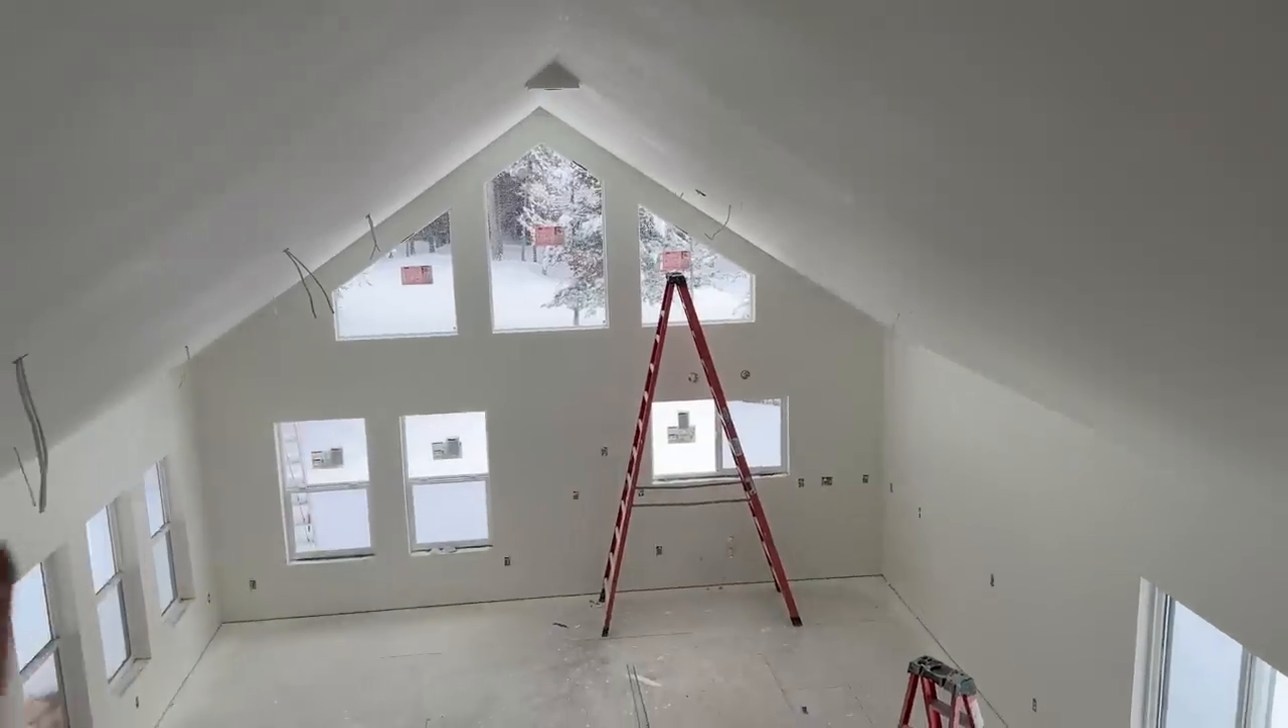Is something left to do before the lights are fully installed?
Yes.